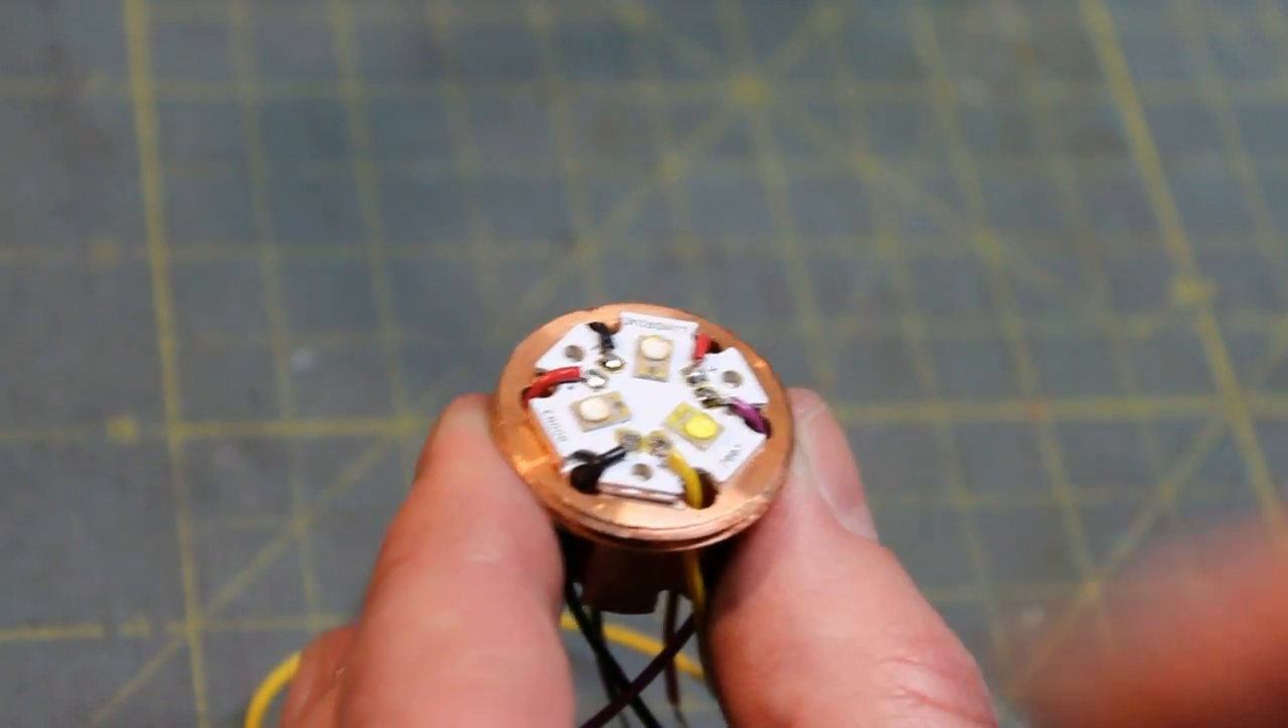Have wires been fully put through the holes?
Yes.